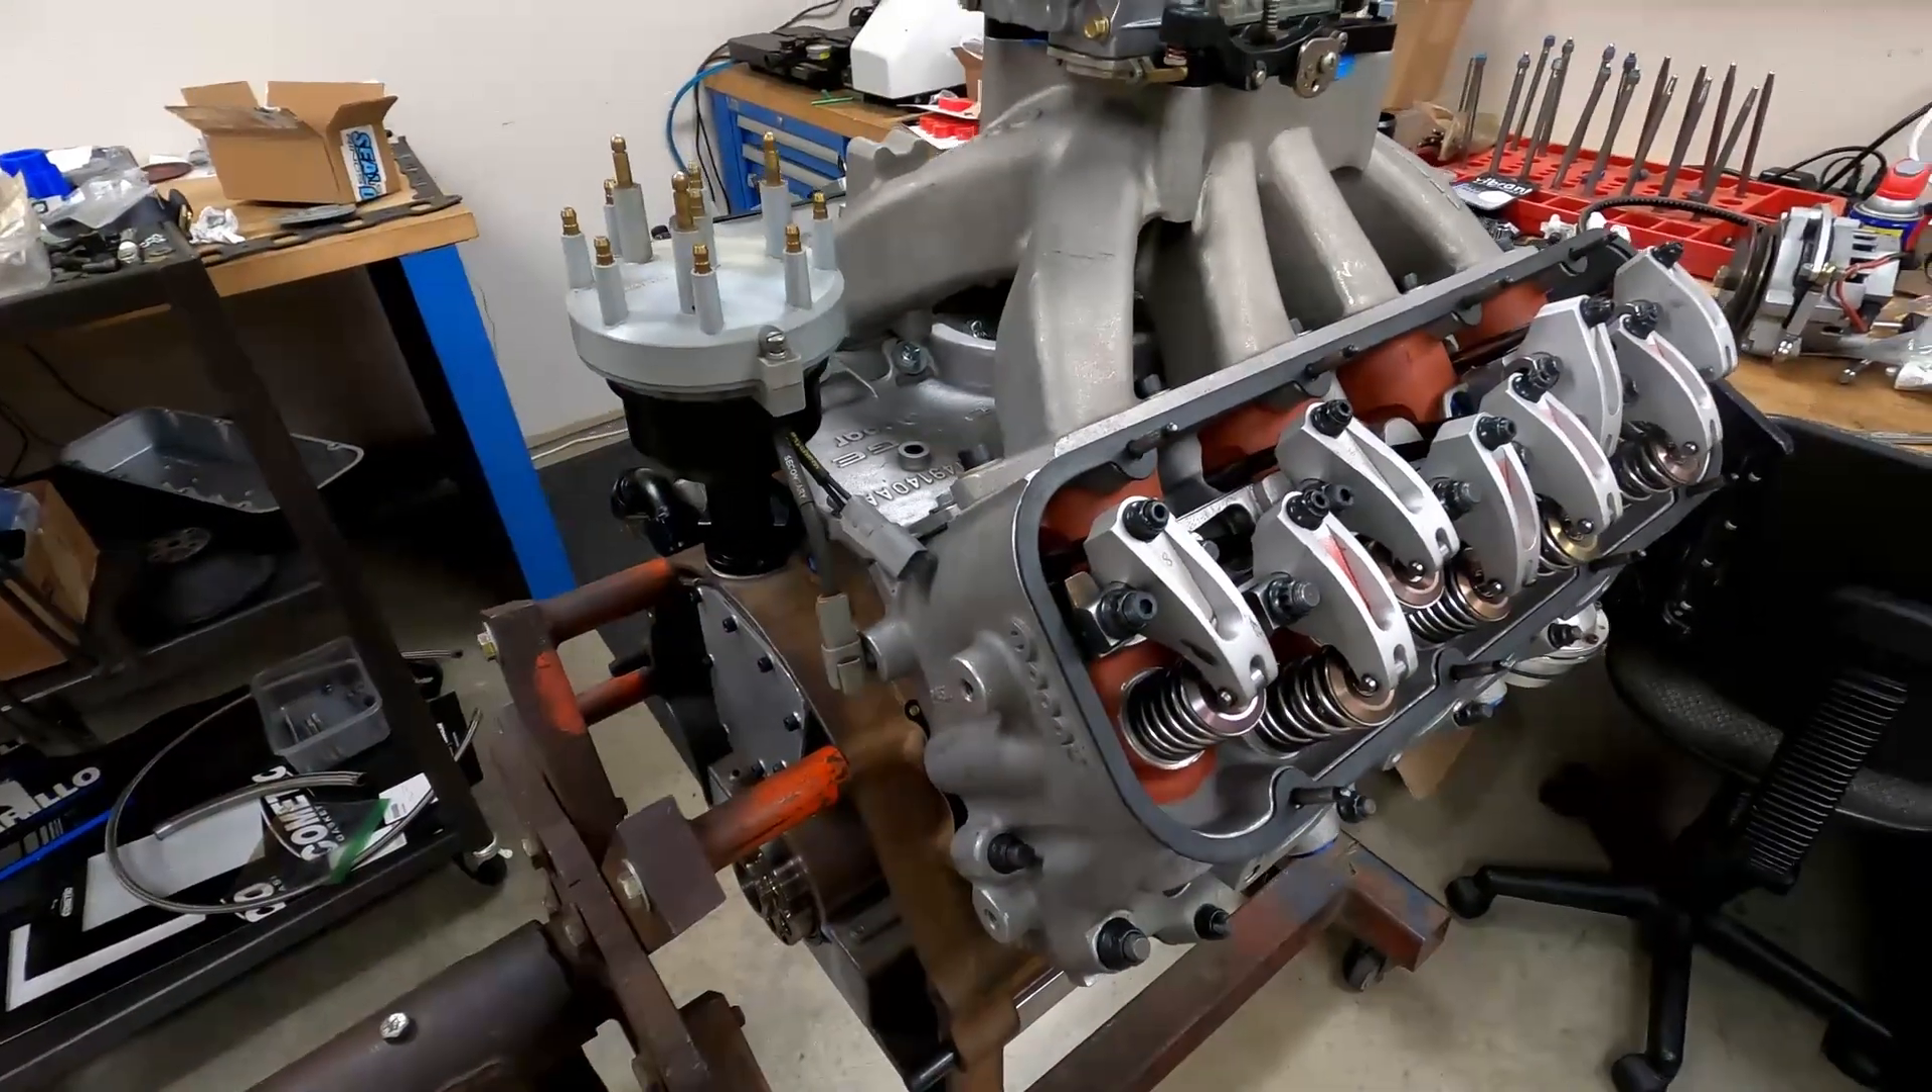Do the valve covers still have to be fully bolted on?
Yes.